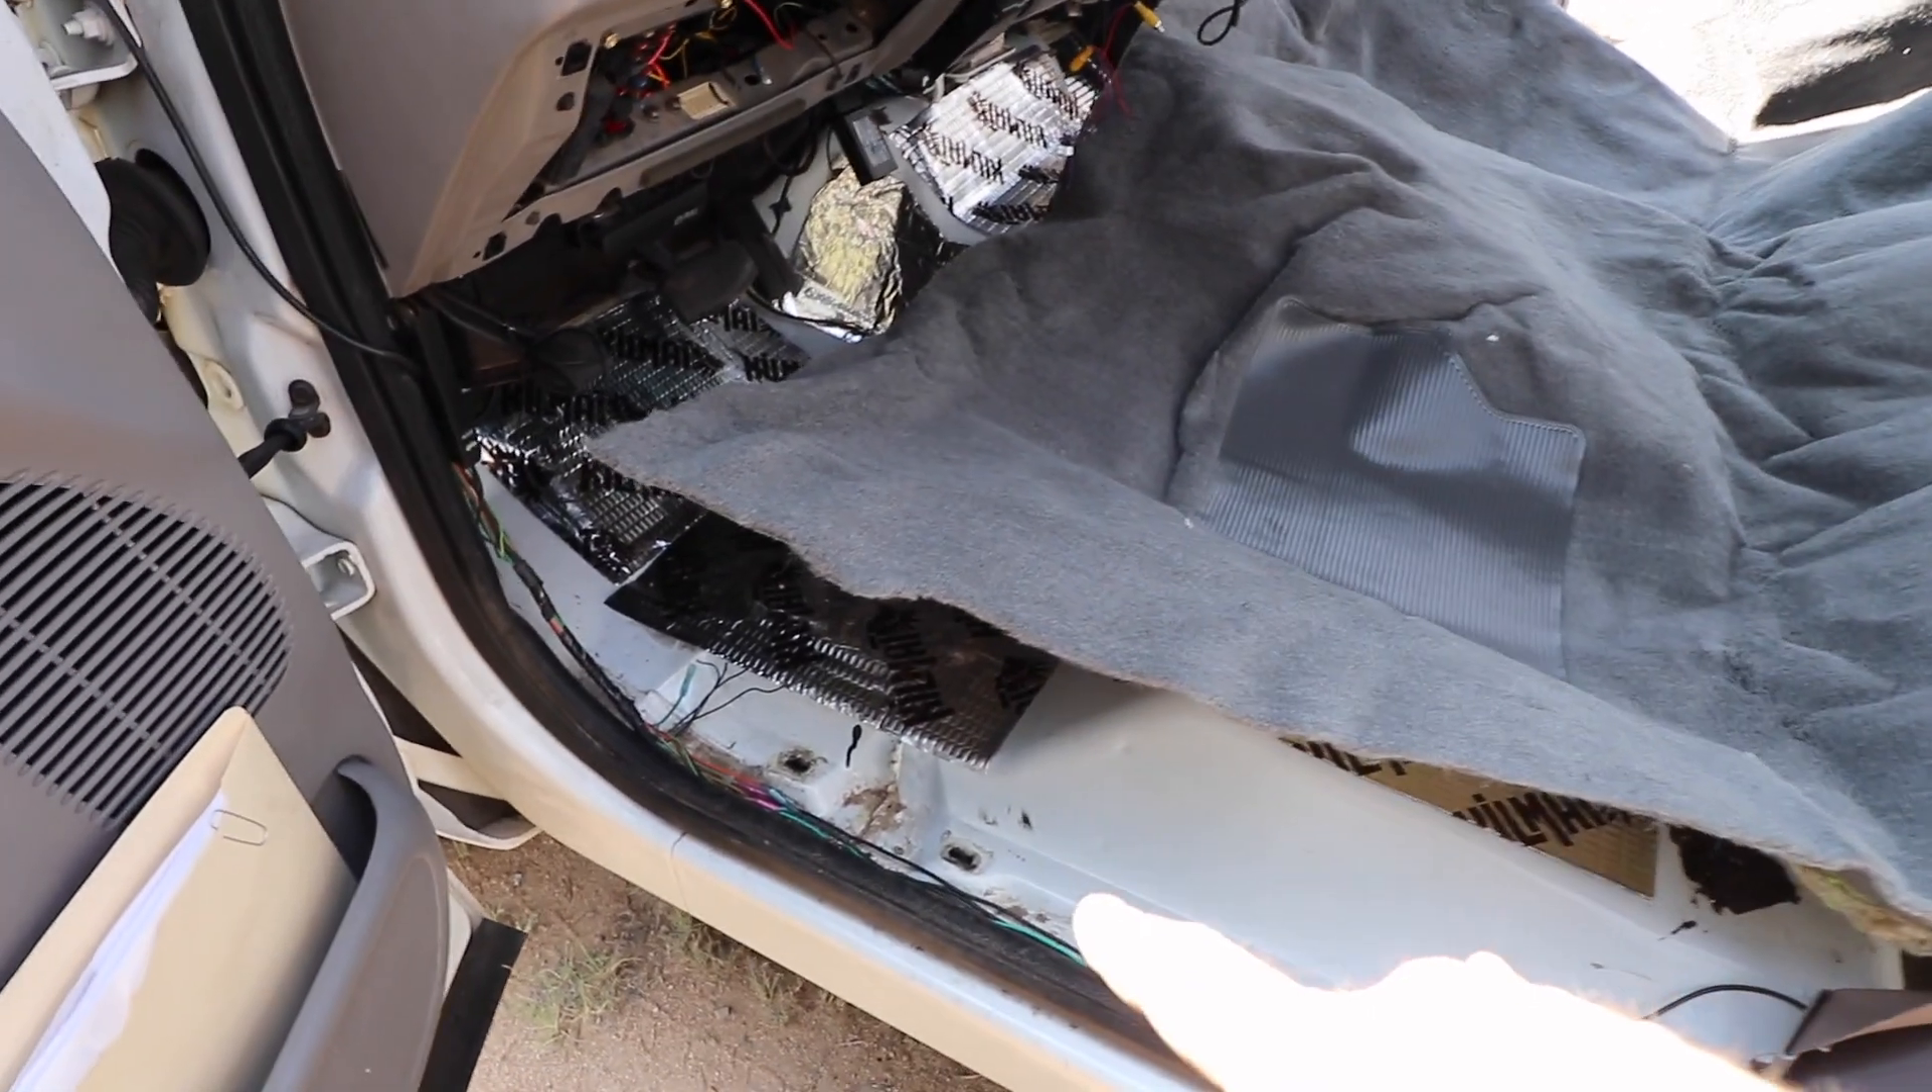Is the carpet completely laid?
No.